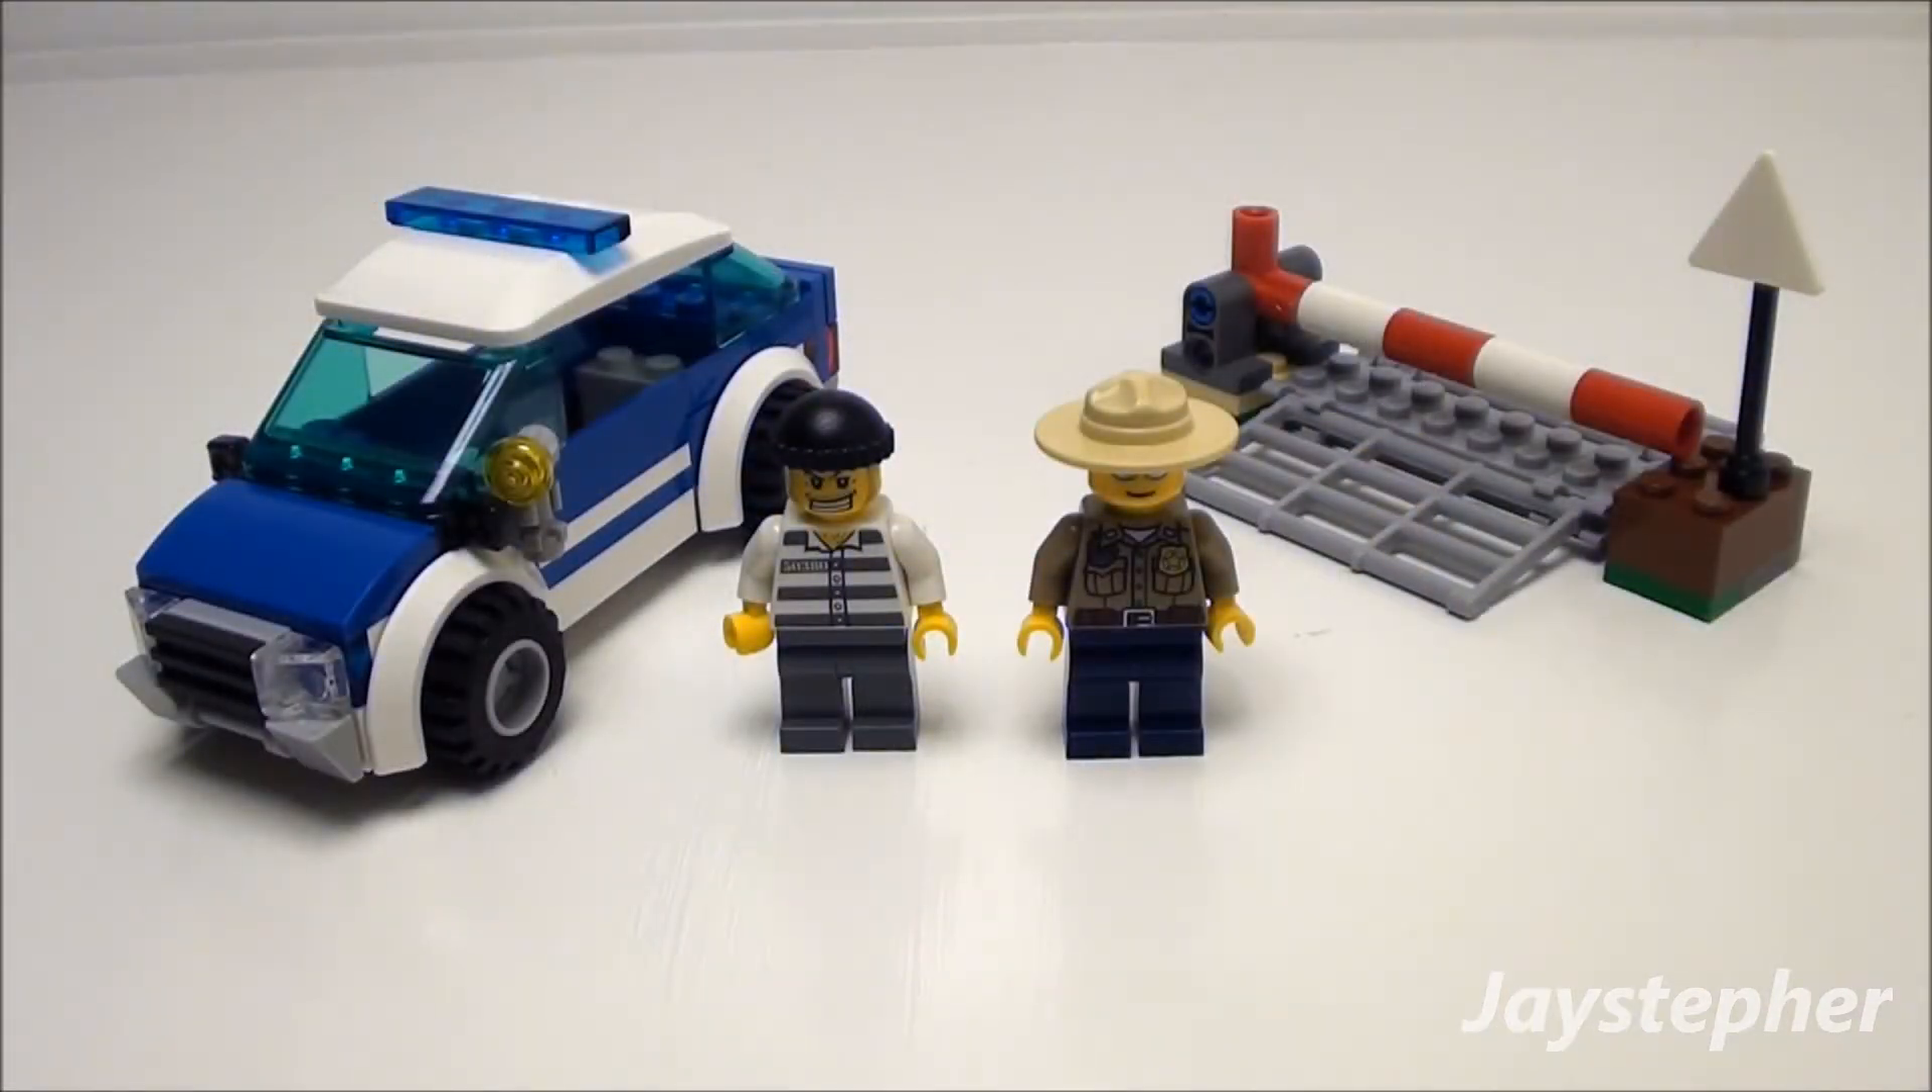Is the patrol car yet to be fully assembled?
No.